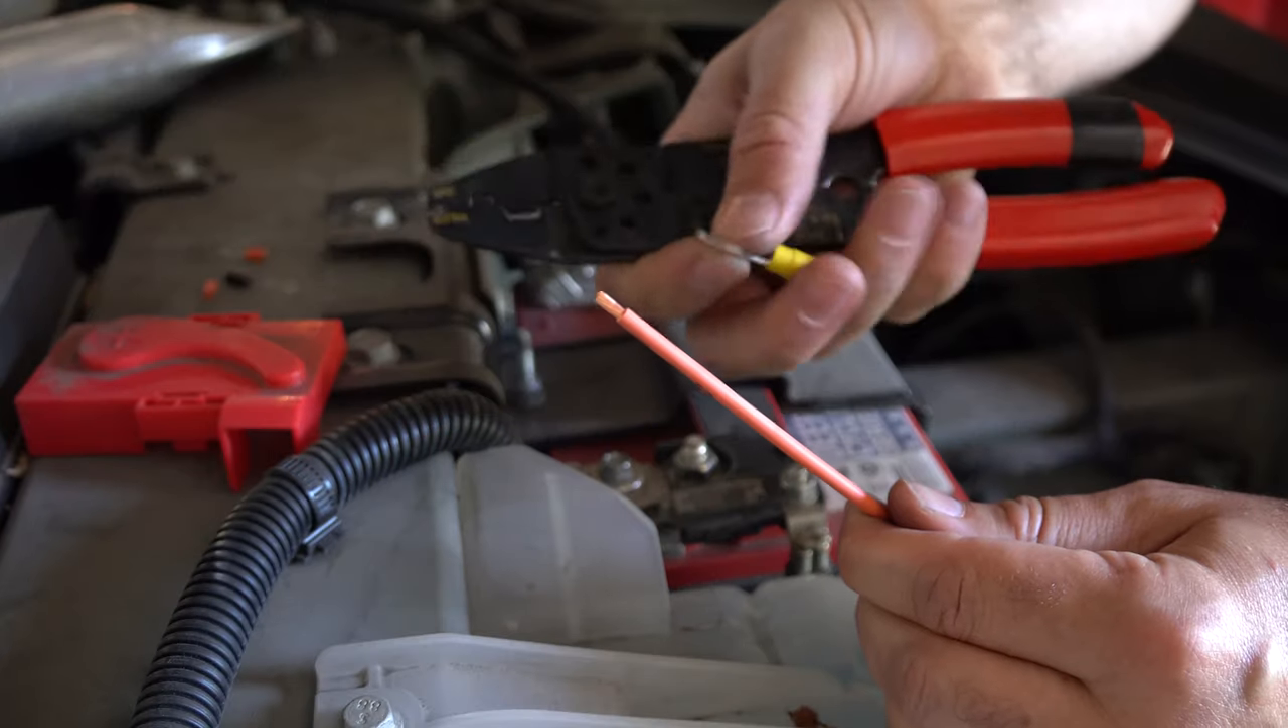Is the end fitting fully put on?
No.